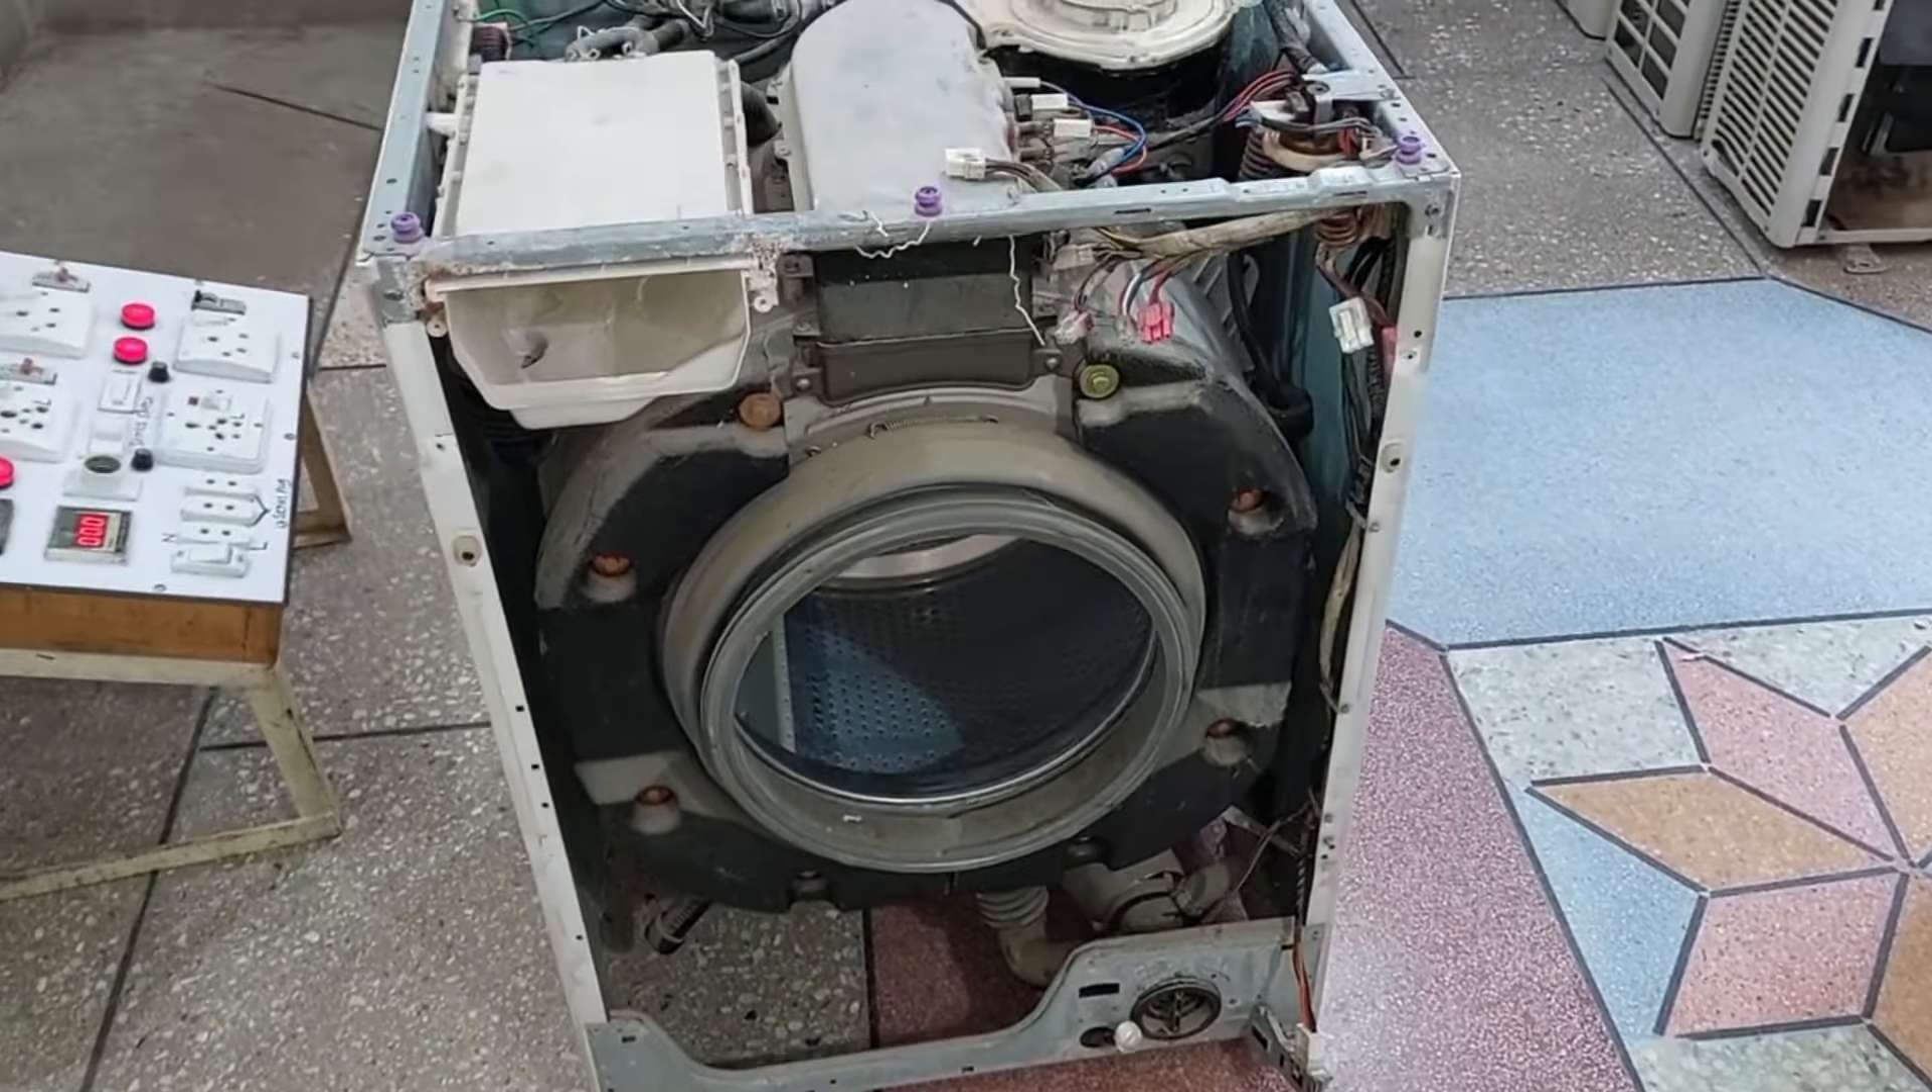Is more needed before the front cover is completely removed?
No.